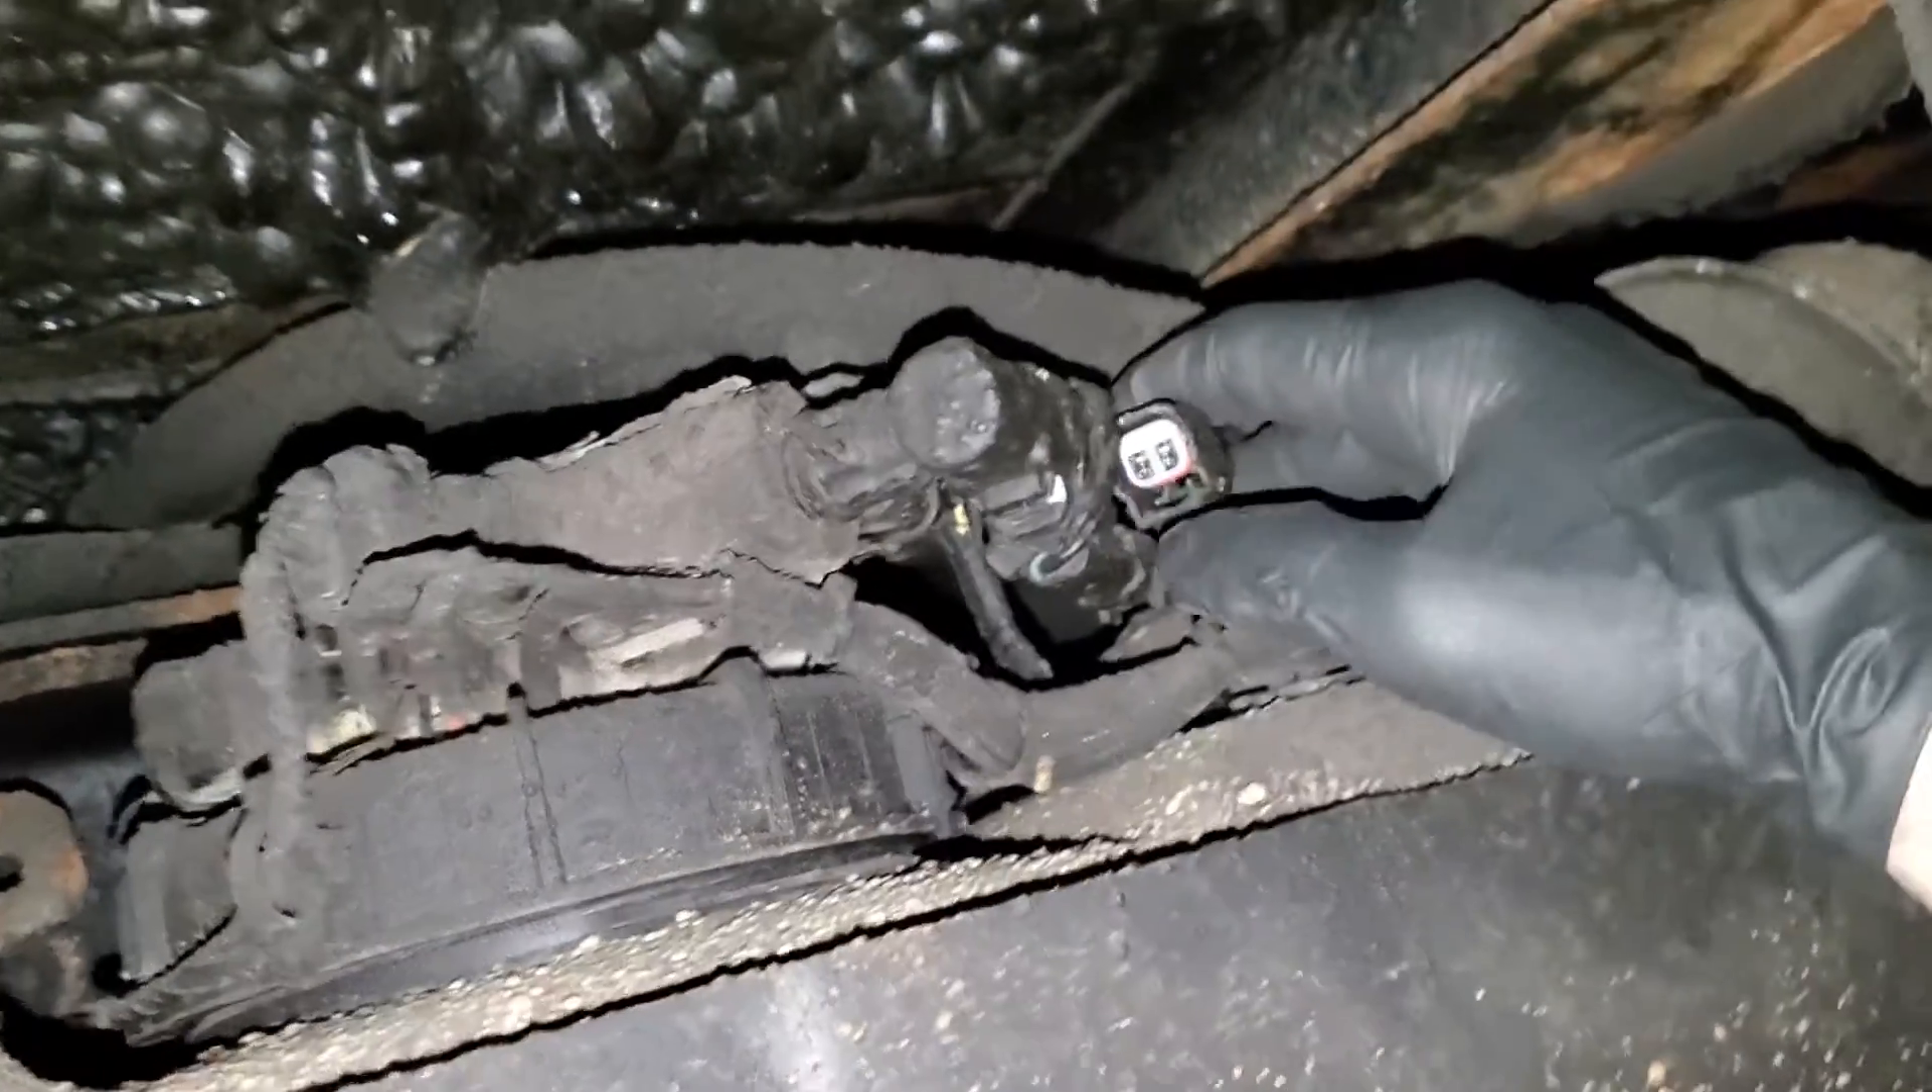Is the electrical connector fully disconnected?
Yes.